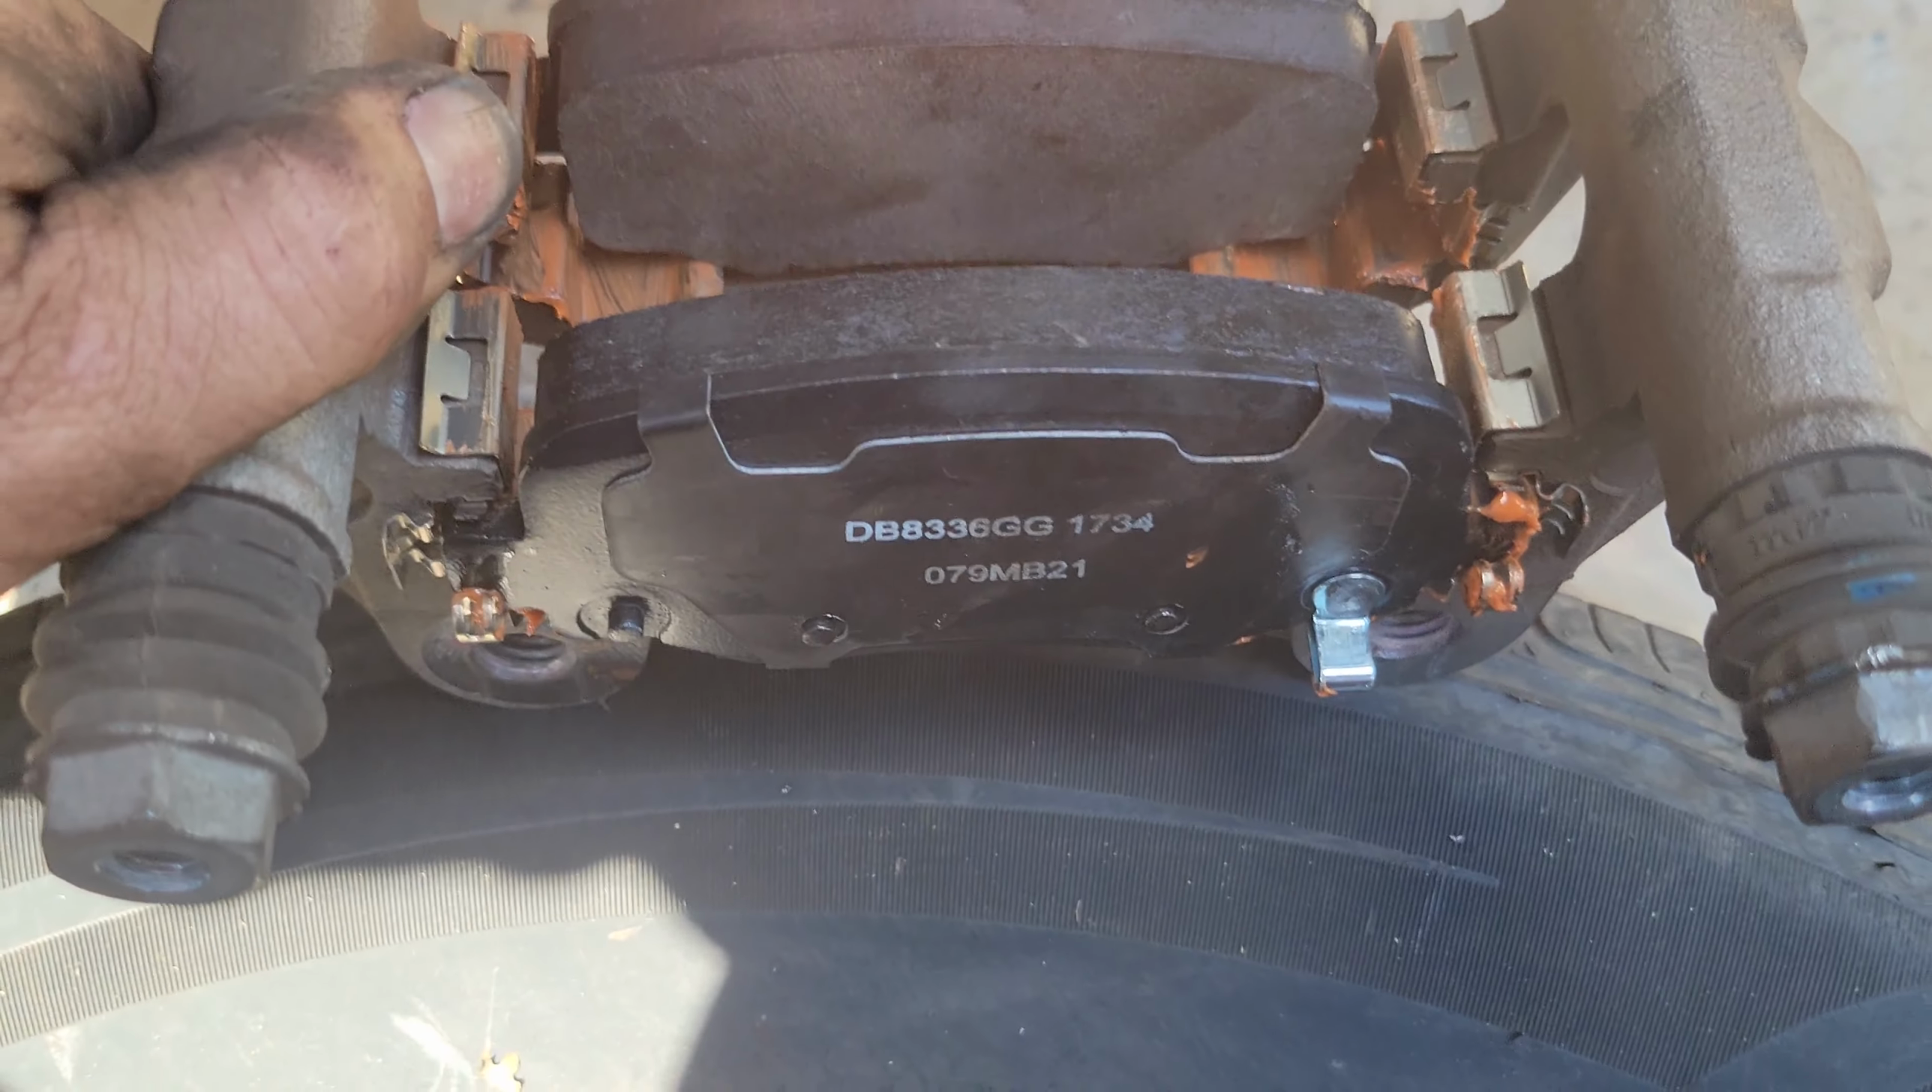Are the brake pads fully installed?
Yes.